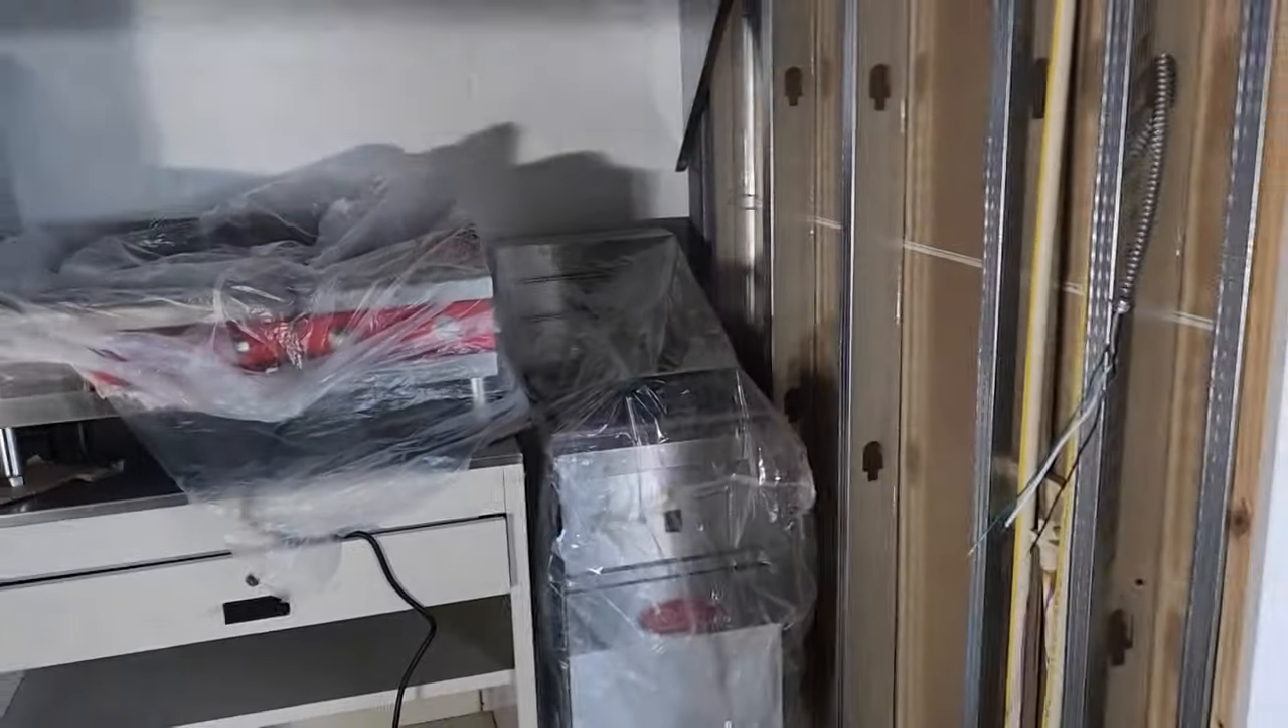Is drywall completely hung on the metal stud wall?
No.